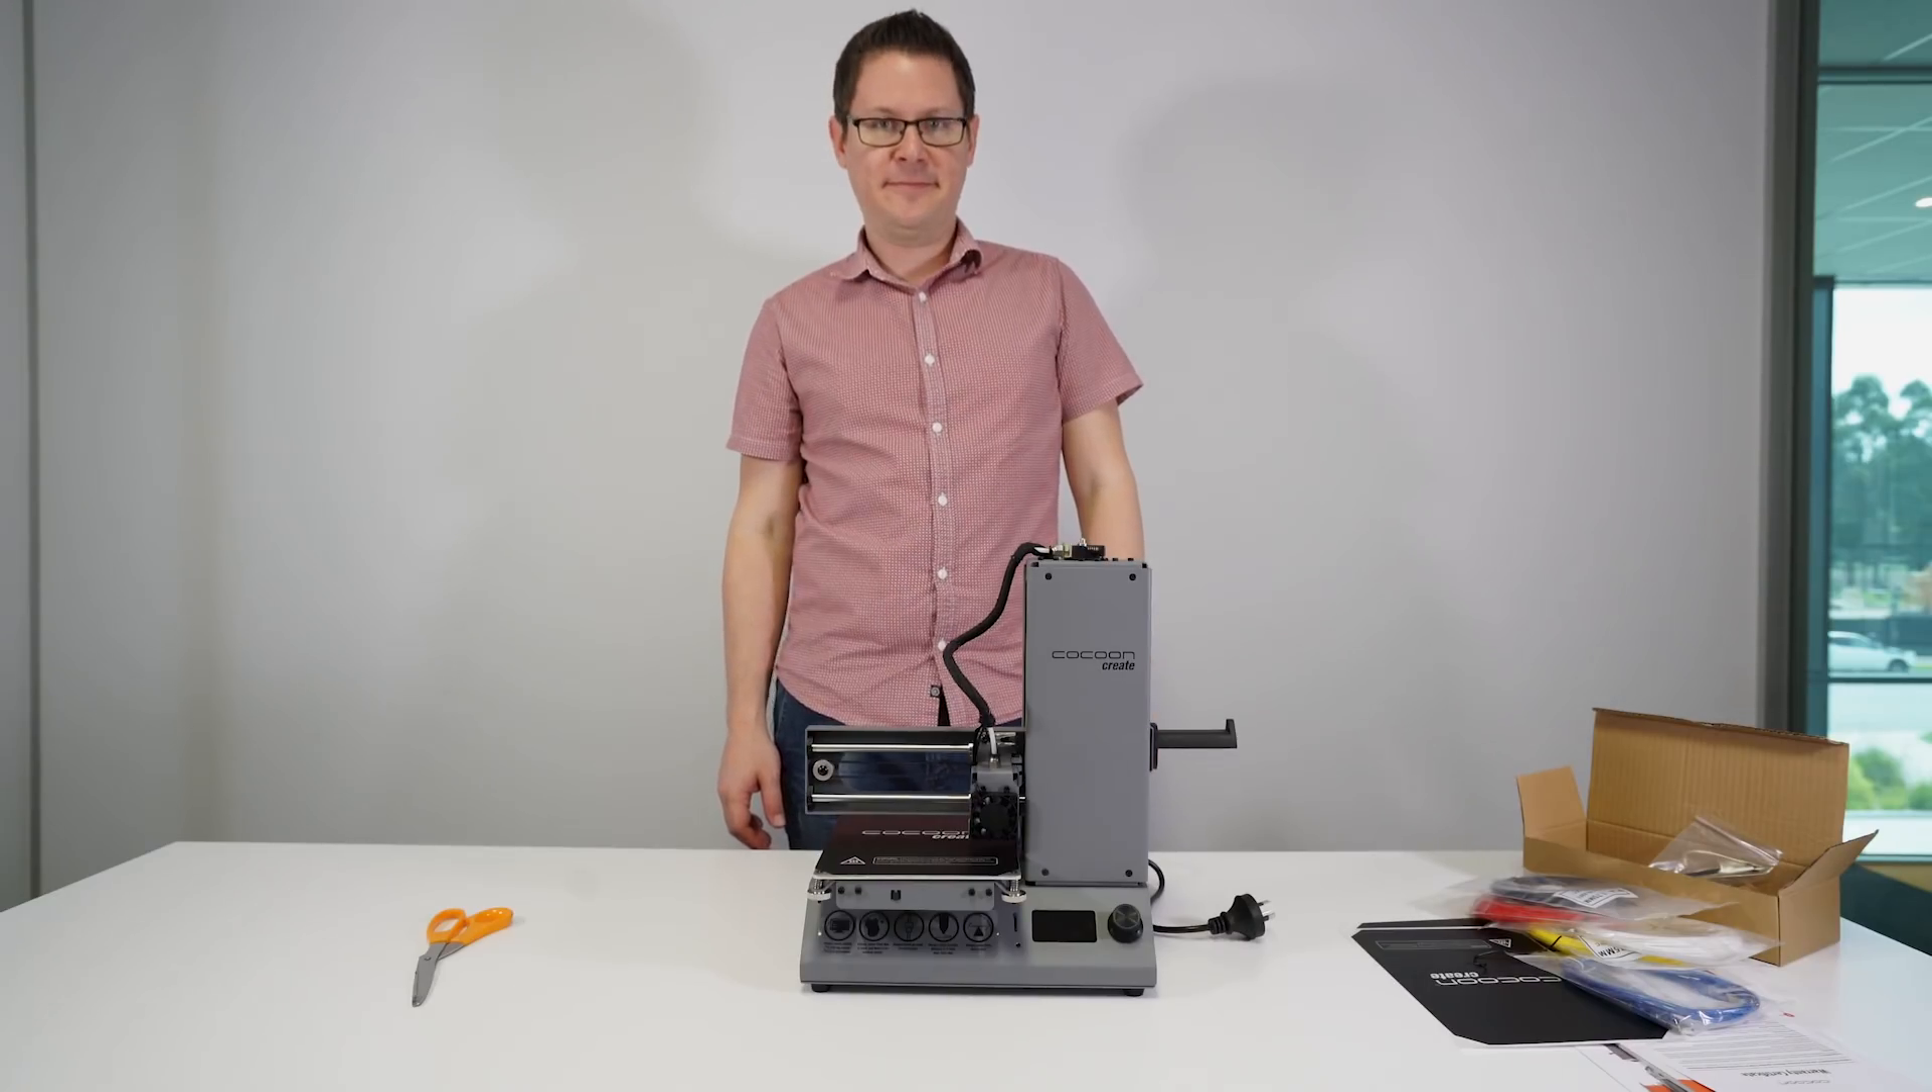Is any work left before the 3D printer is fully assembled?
No.